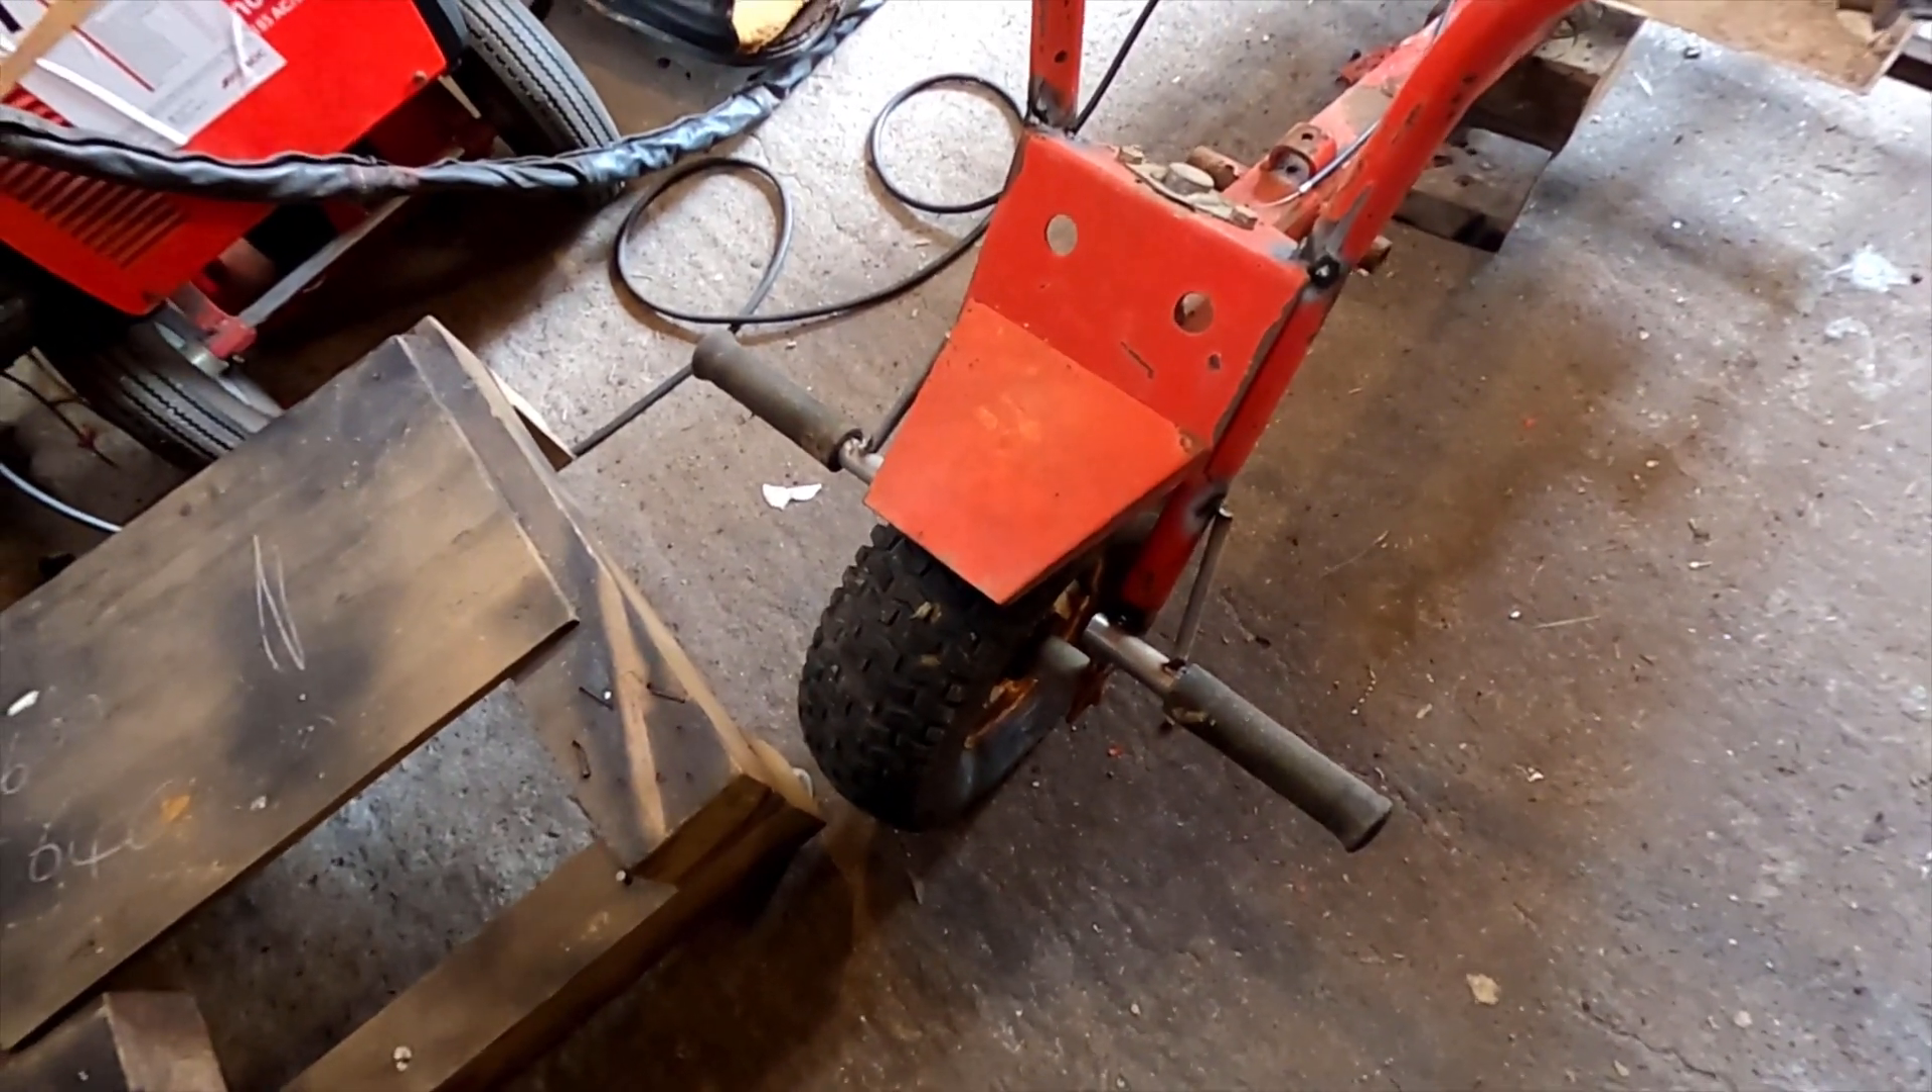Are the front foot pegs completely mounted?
Yes.